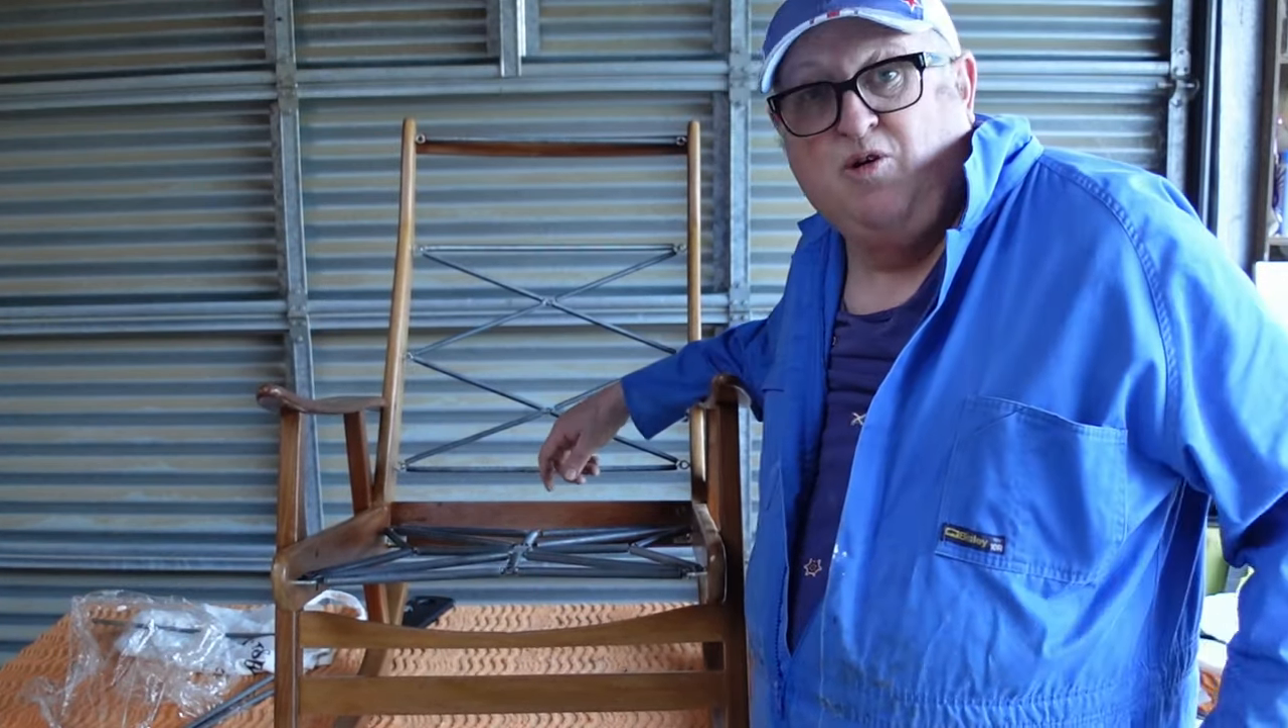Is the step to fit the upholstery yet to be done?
Yes.